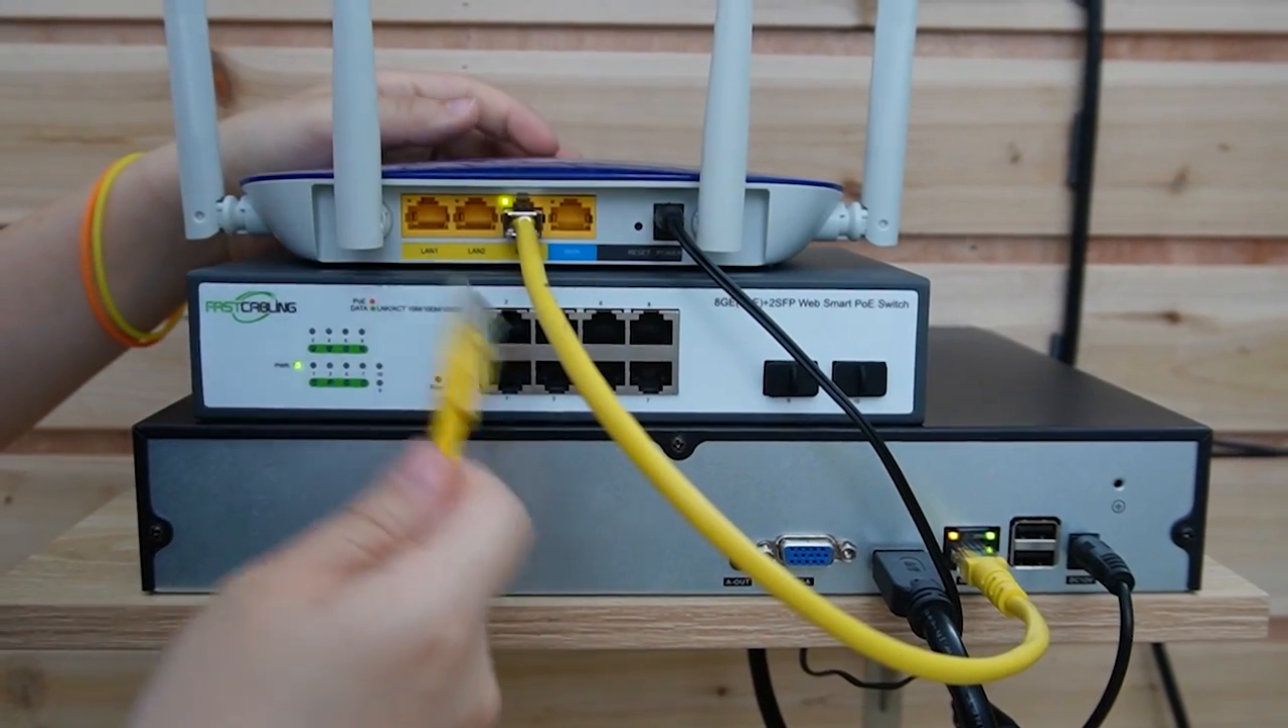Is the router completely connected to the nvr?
Yes.